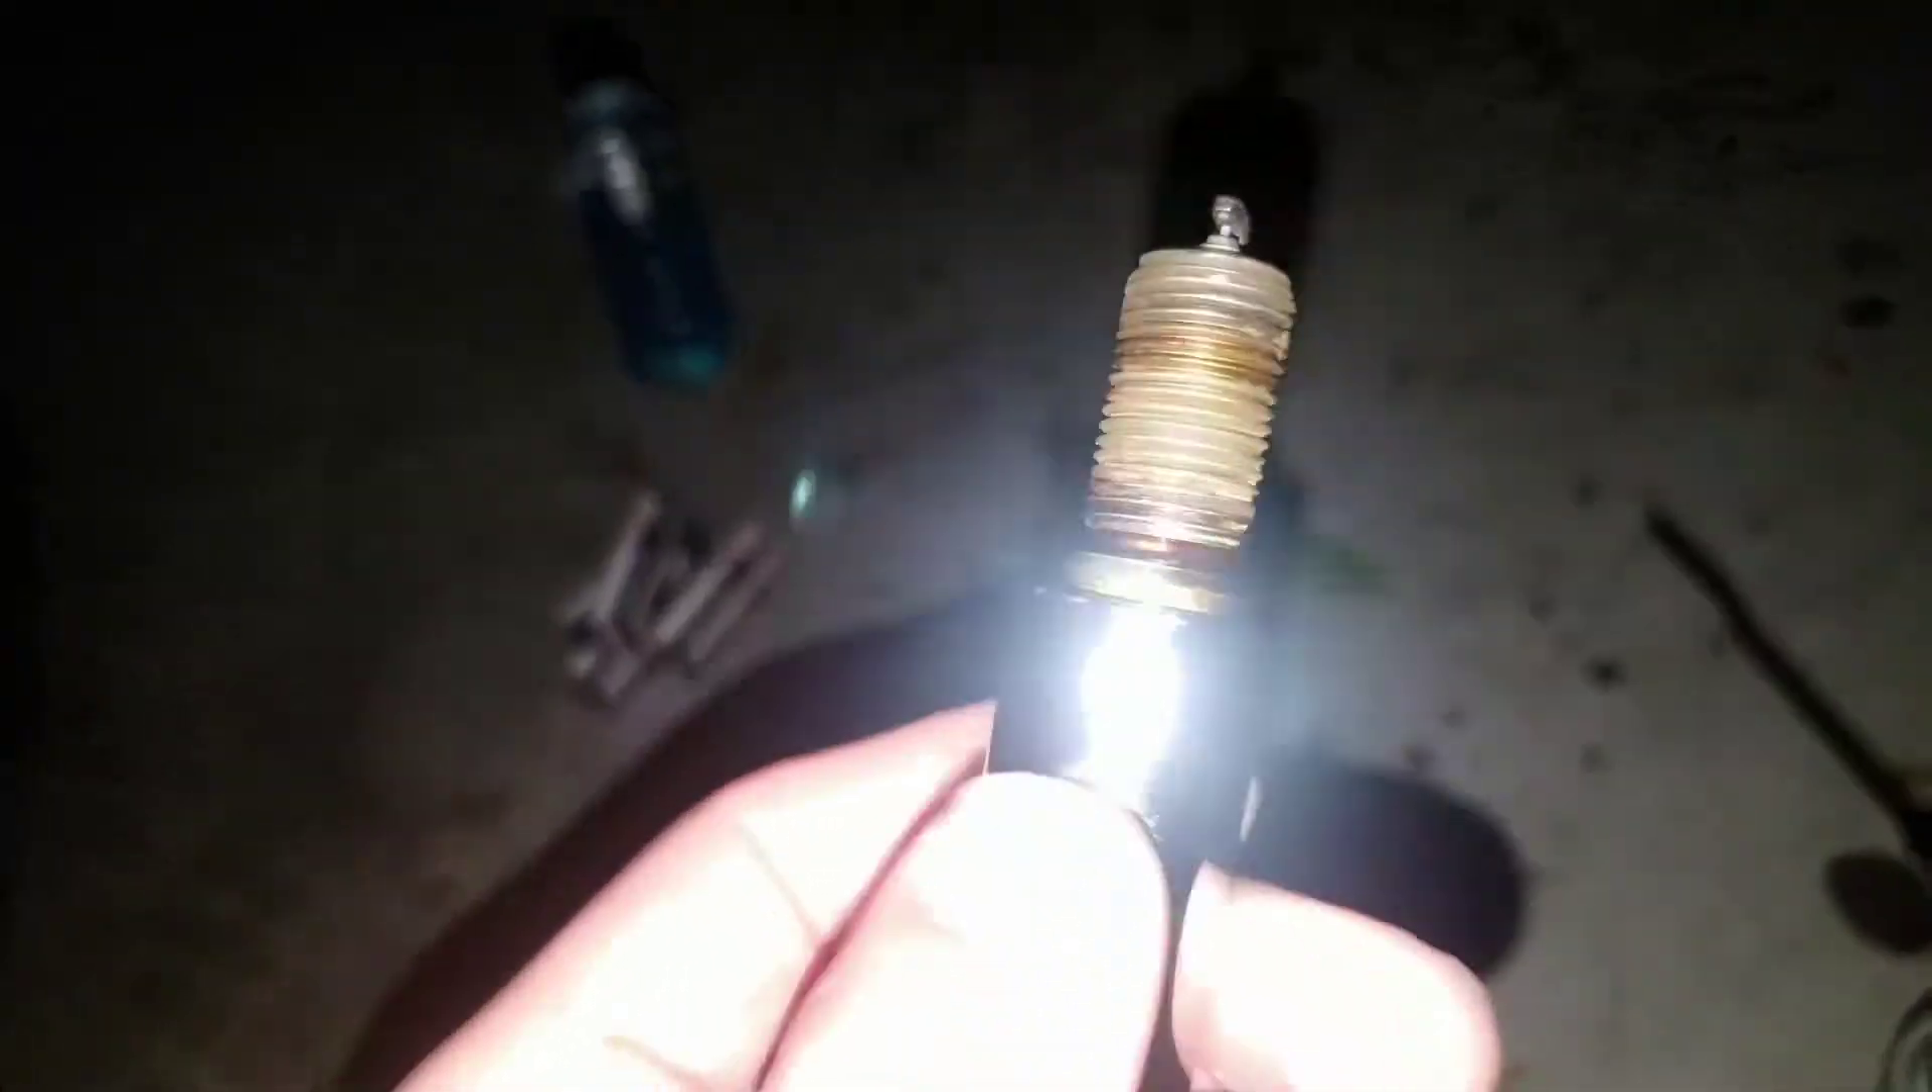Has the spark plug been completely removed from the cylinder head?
Yes.